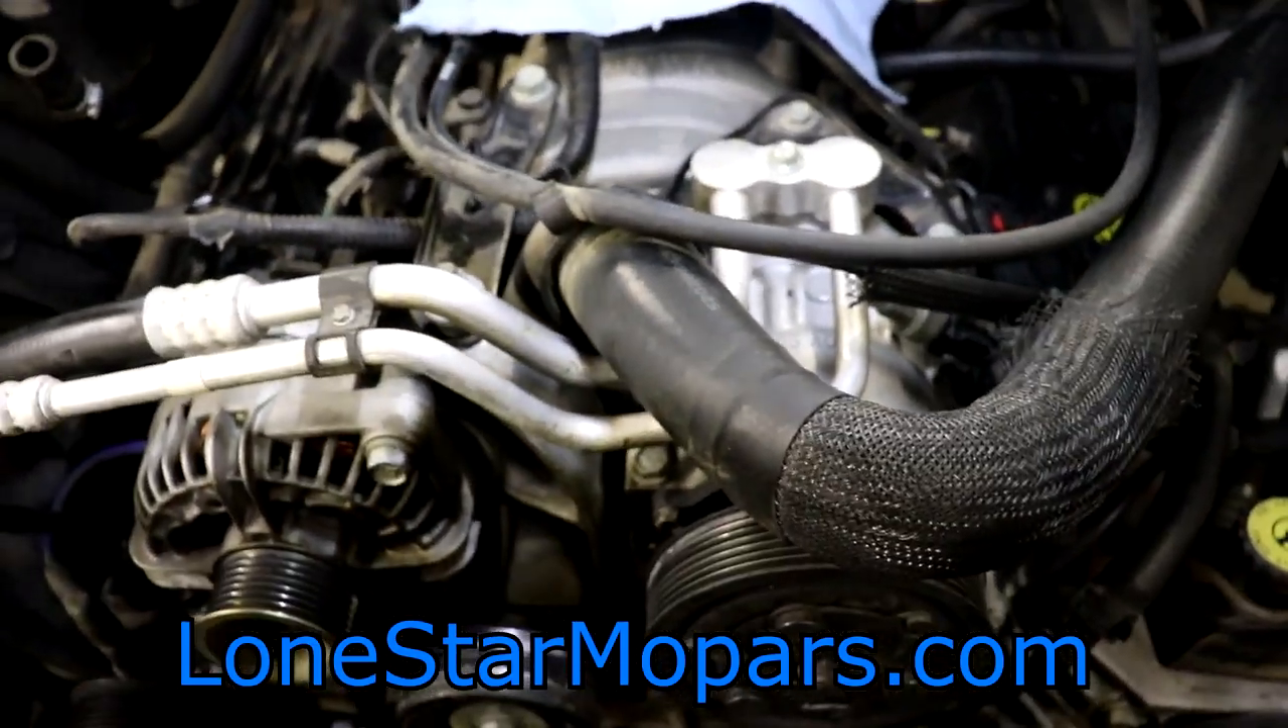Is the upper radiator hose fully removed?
No.